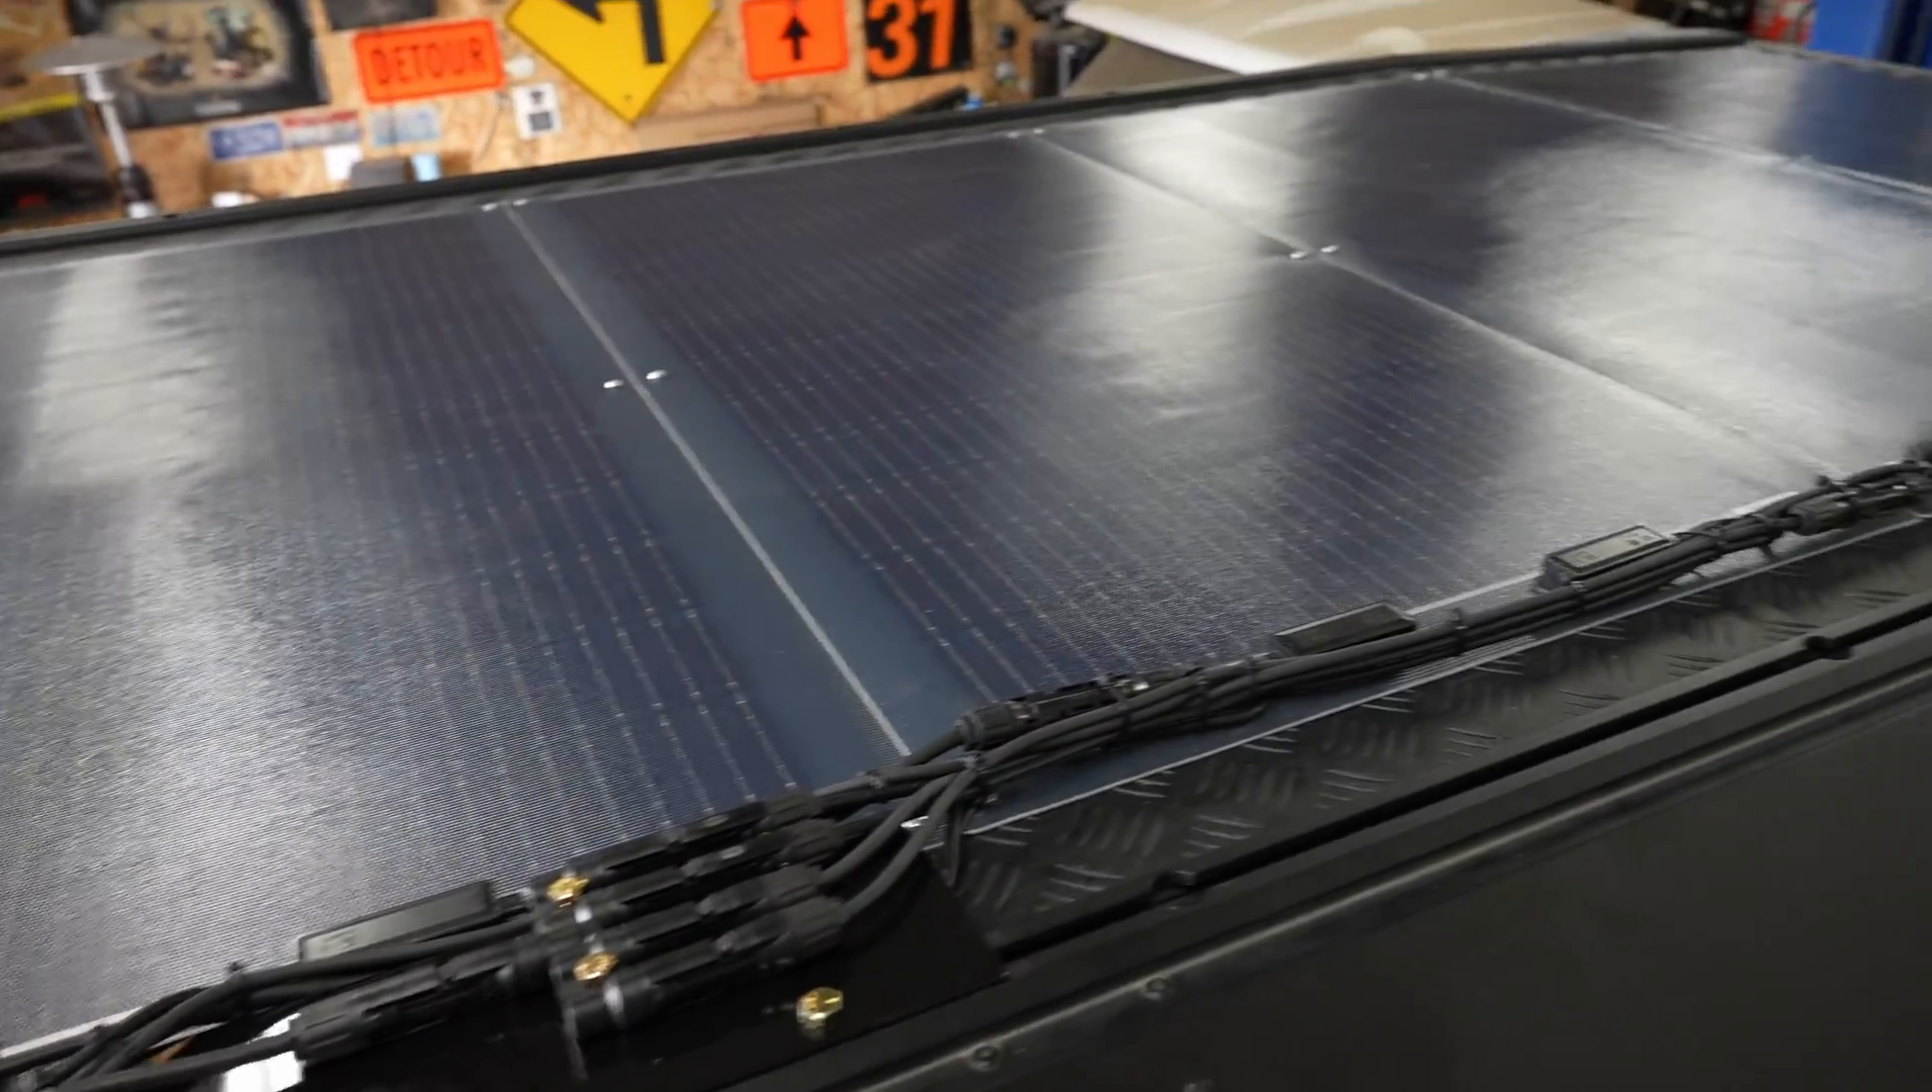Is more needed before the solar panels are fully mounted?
No.